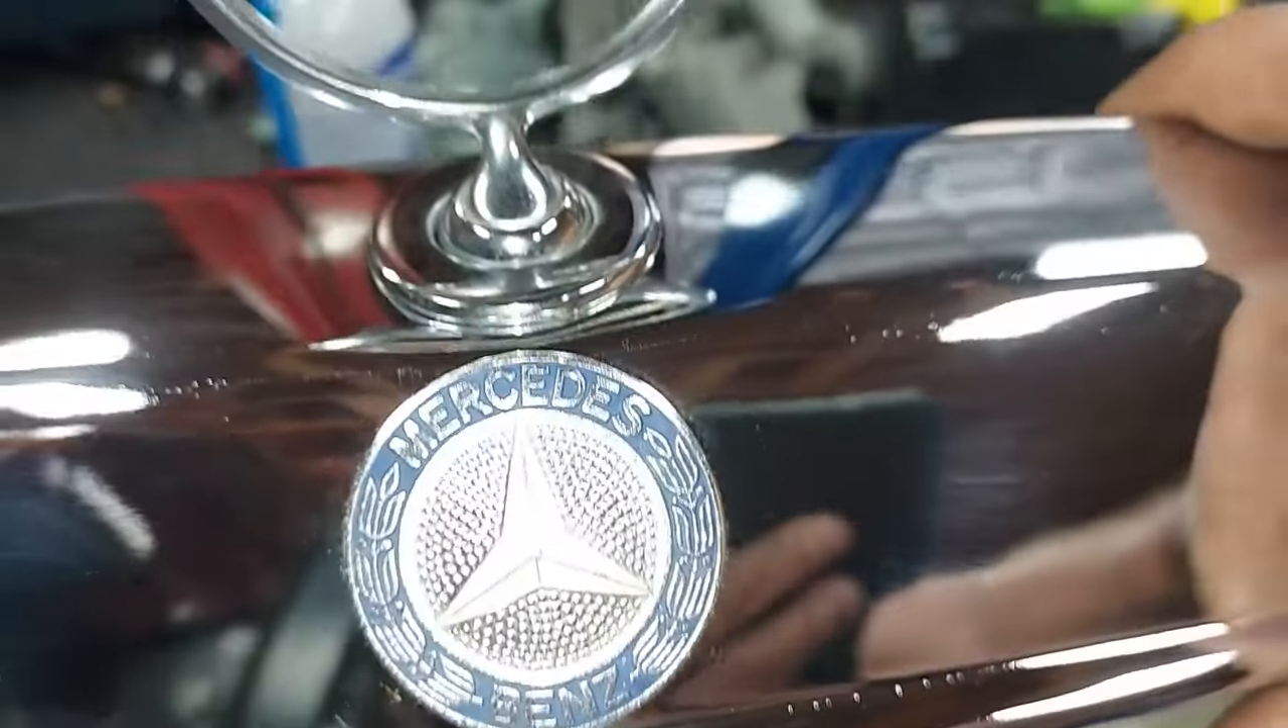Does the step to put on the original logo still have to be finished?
No.